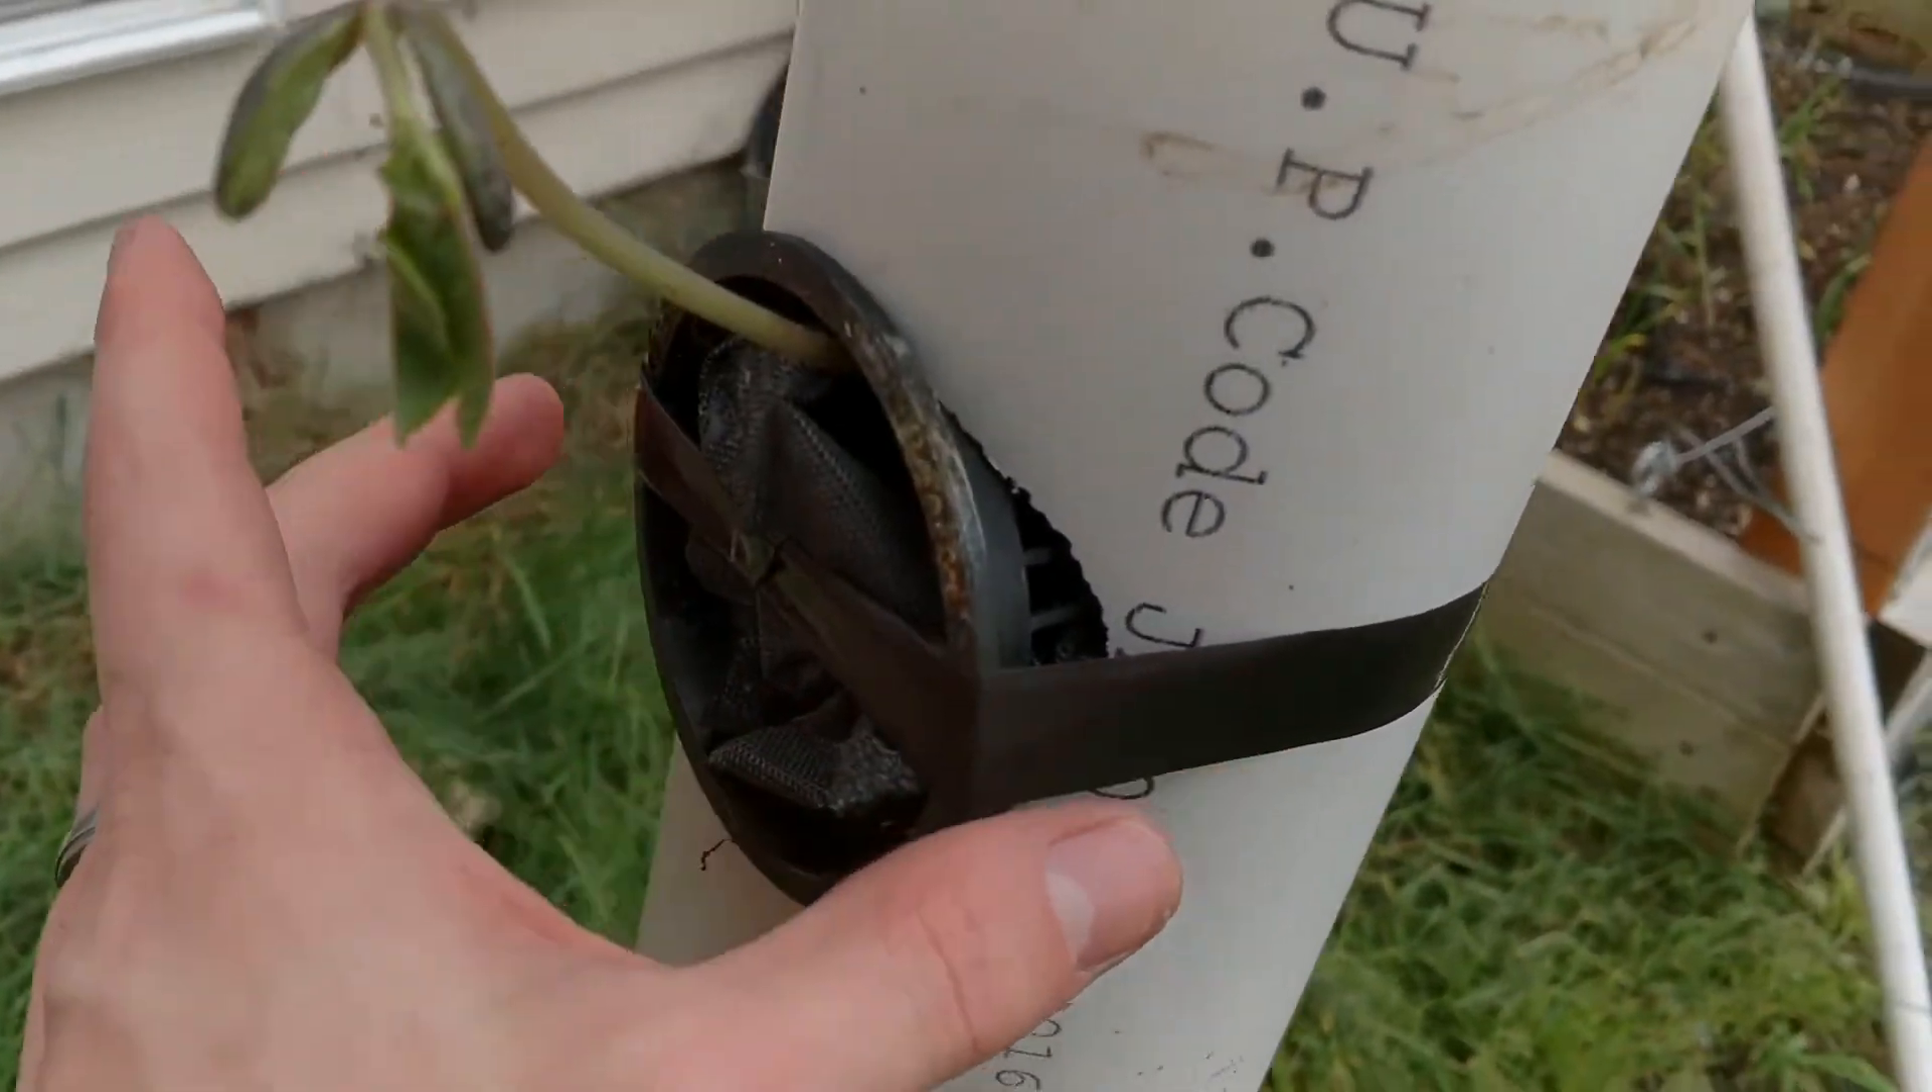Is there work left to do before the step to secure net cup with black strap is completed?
No.